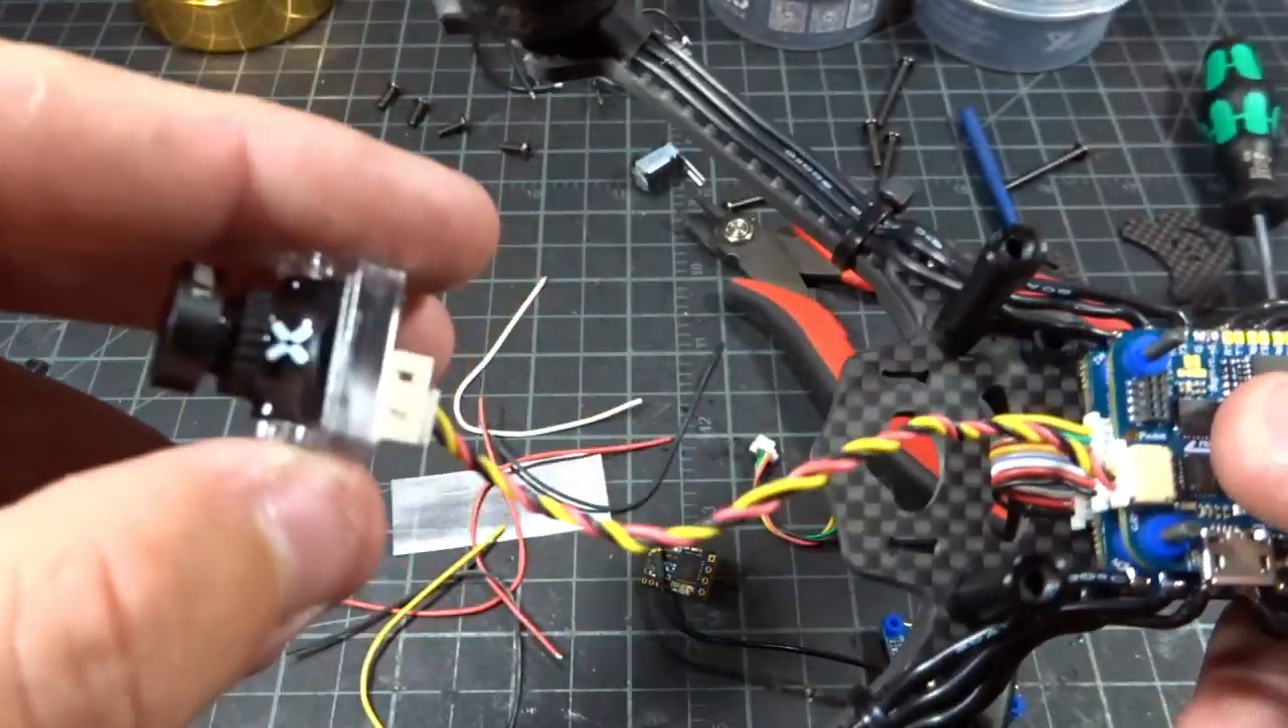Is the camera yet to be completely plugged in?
No.